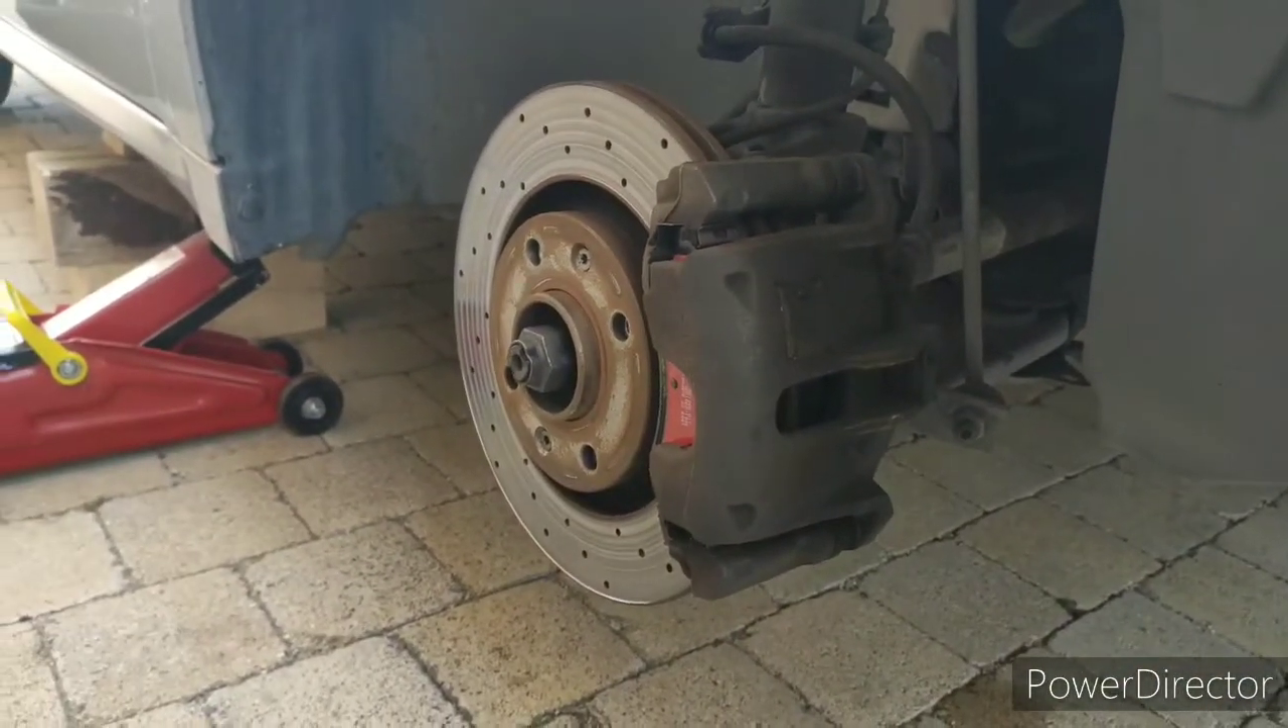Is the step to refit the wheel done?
No.